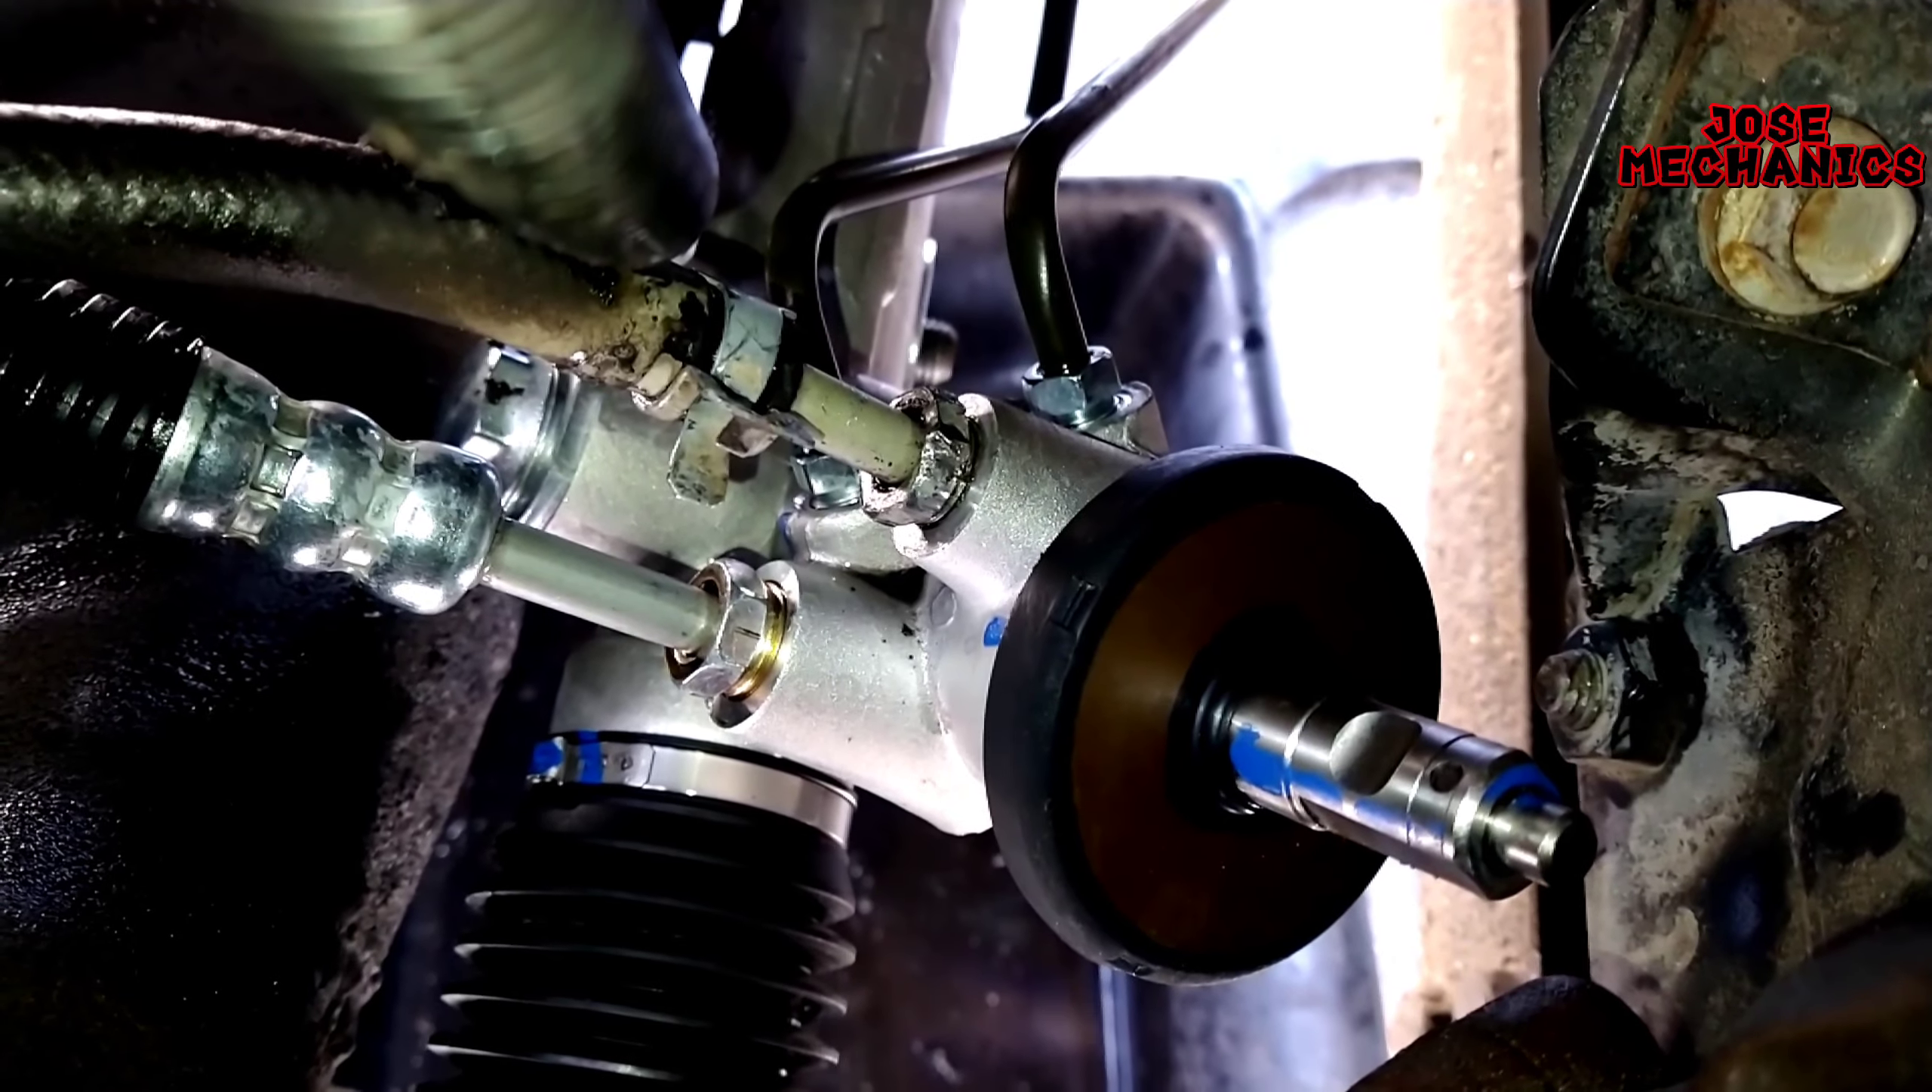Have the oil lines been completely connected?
Yes.